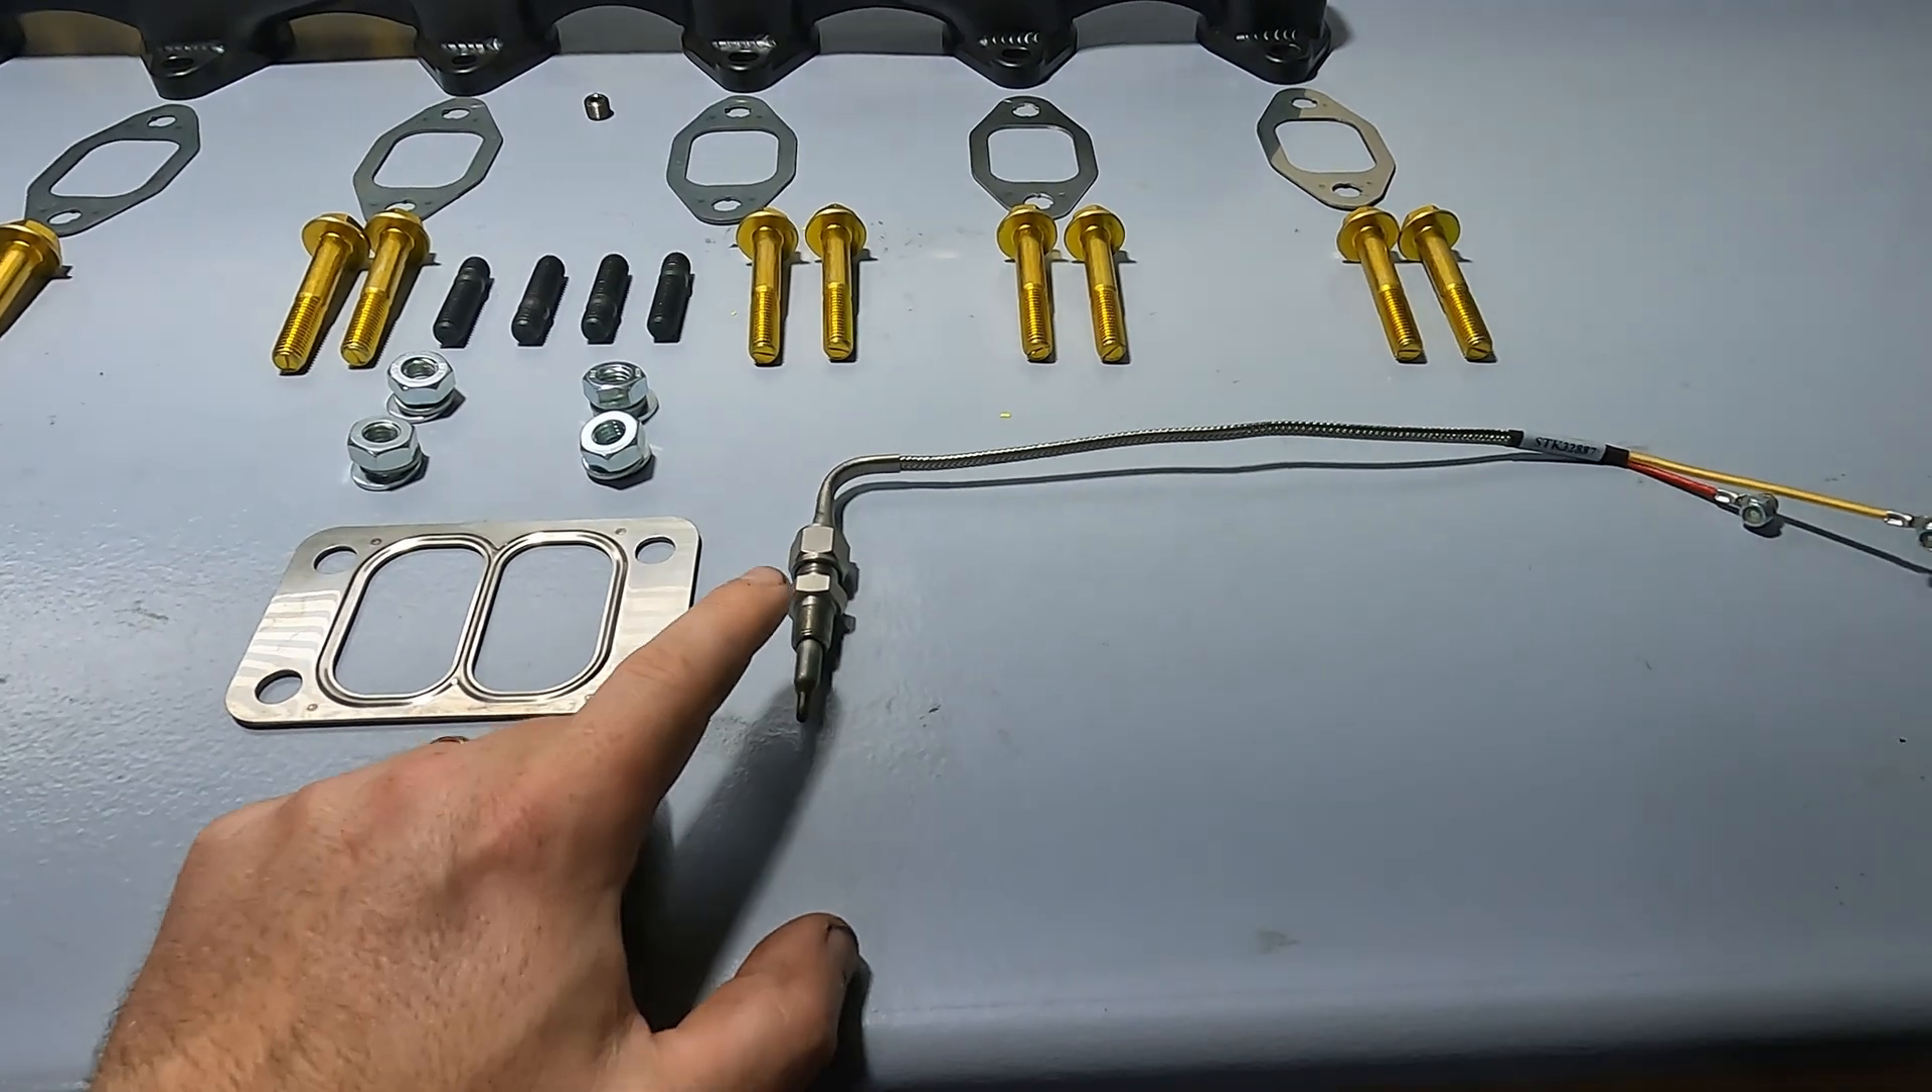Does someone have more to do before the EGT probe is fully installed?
Yes.